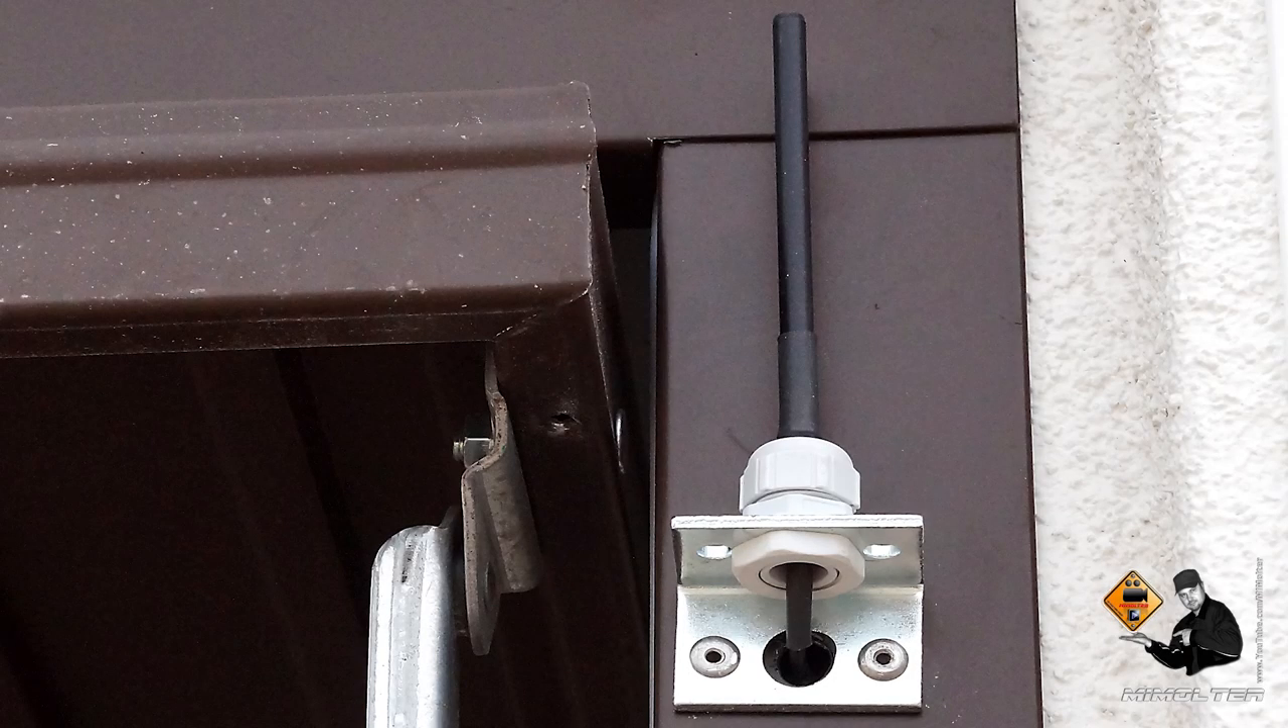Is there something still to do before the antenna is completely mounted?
No.